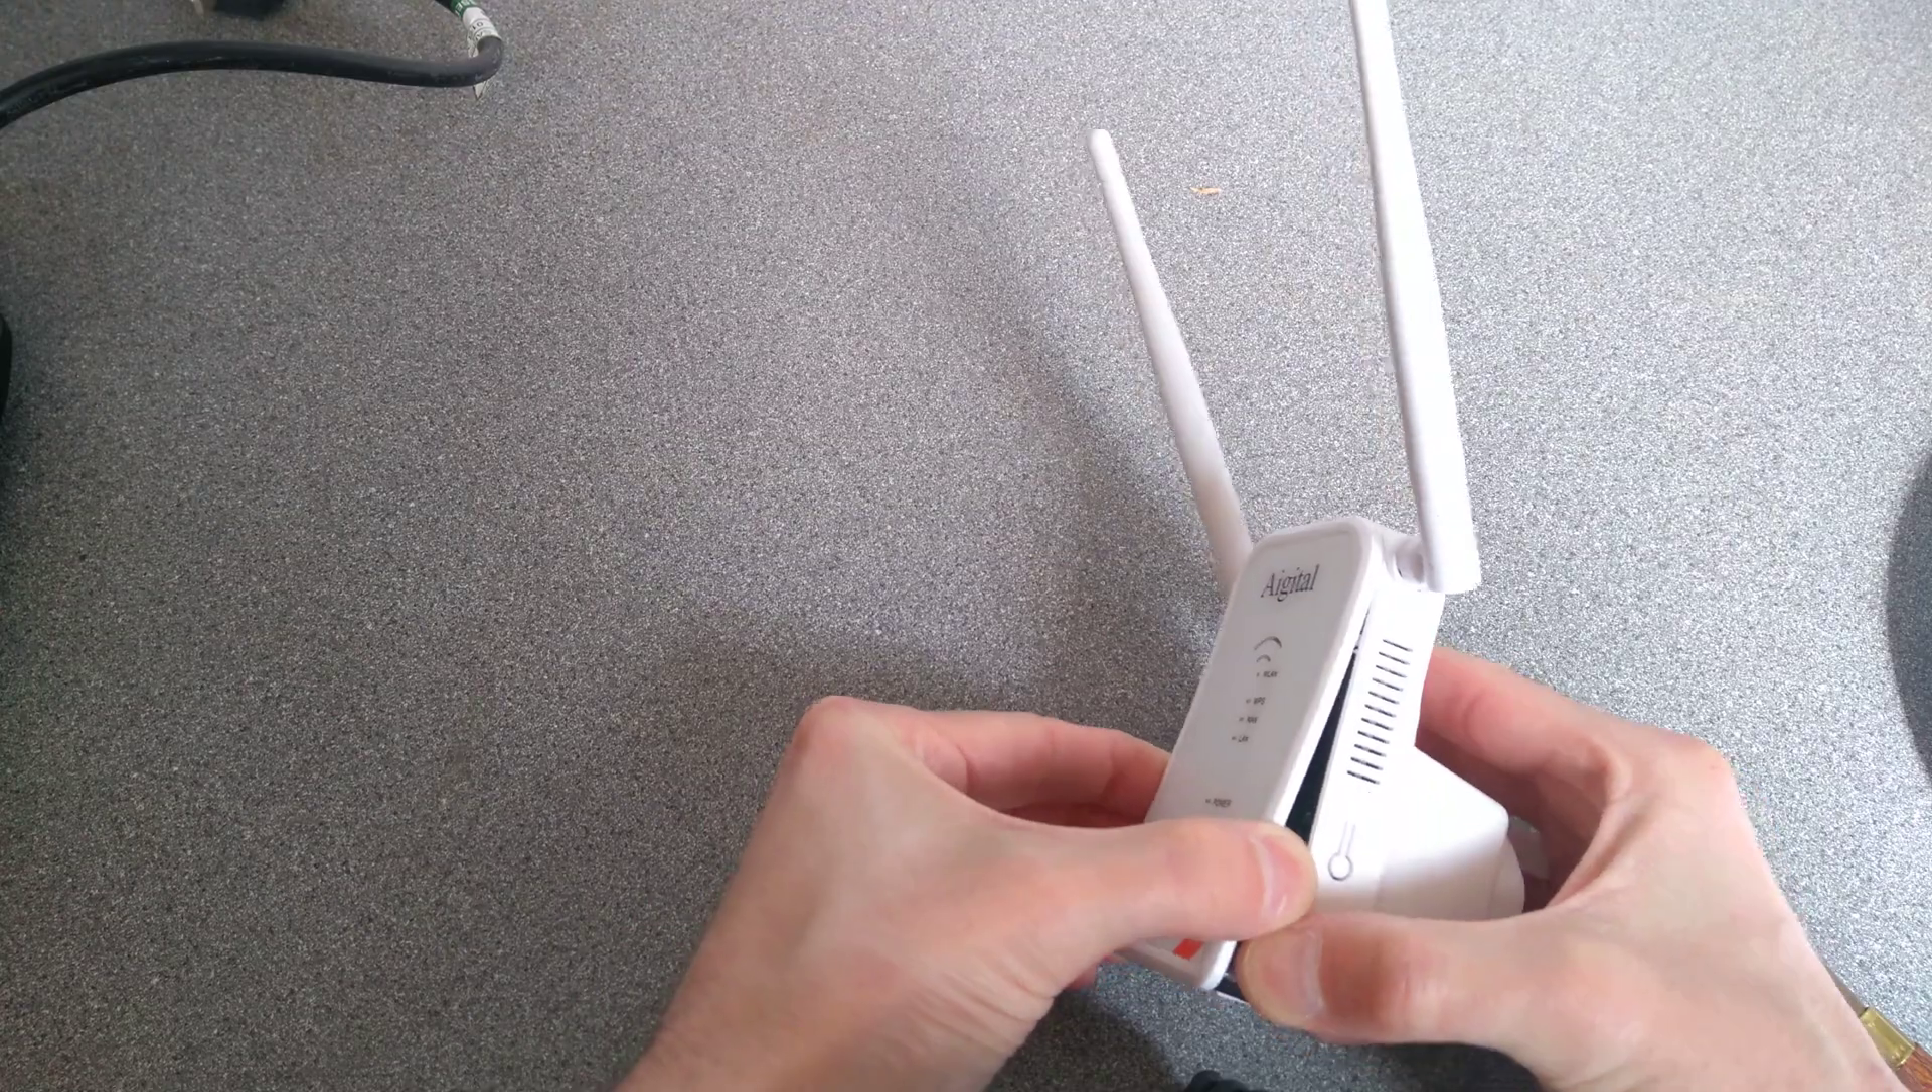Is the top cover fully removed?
No.